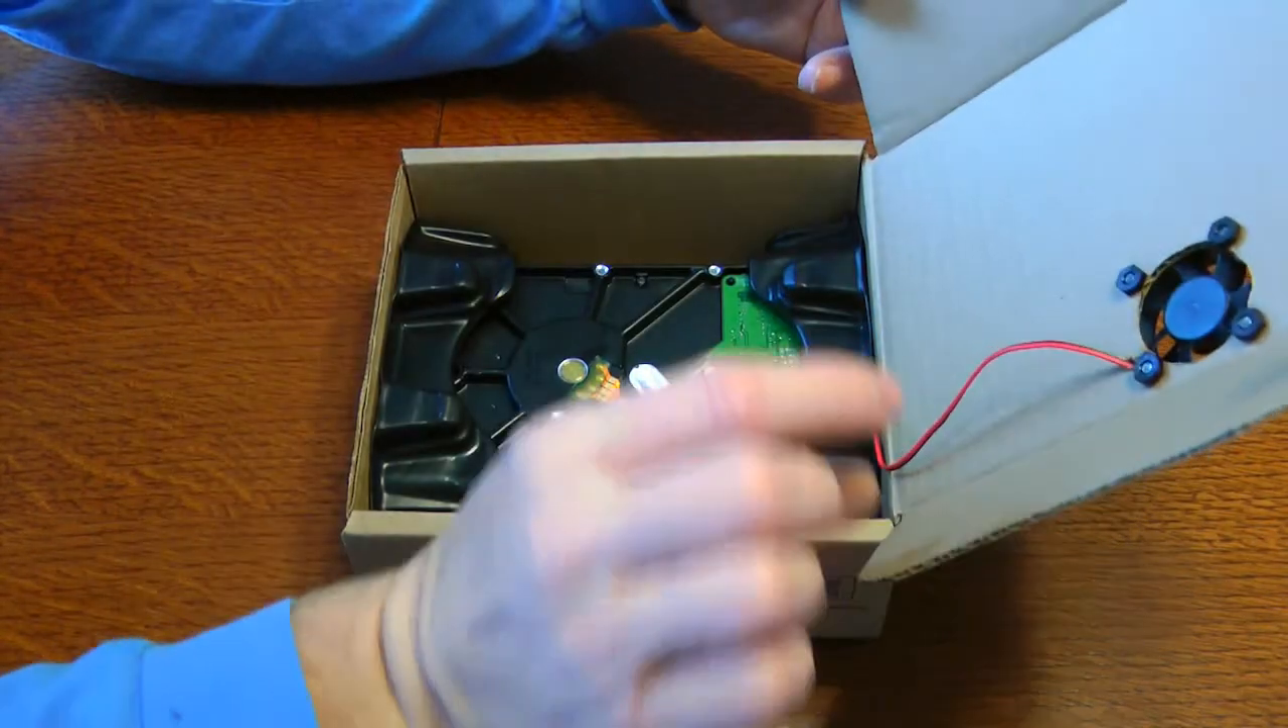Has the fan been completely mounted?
Yes.